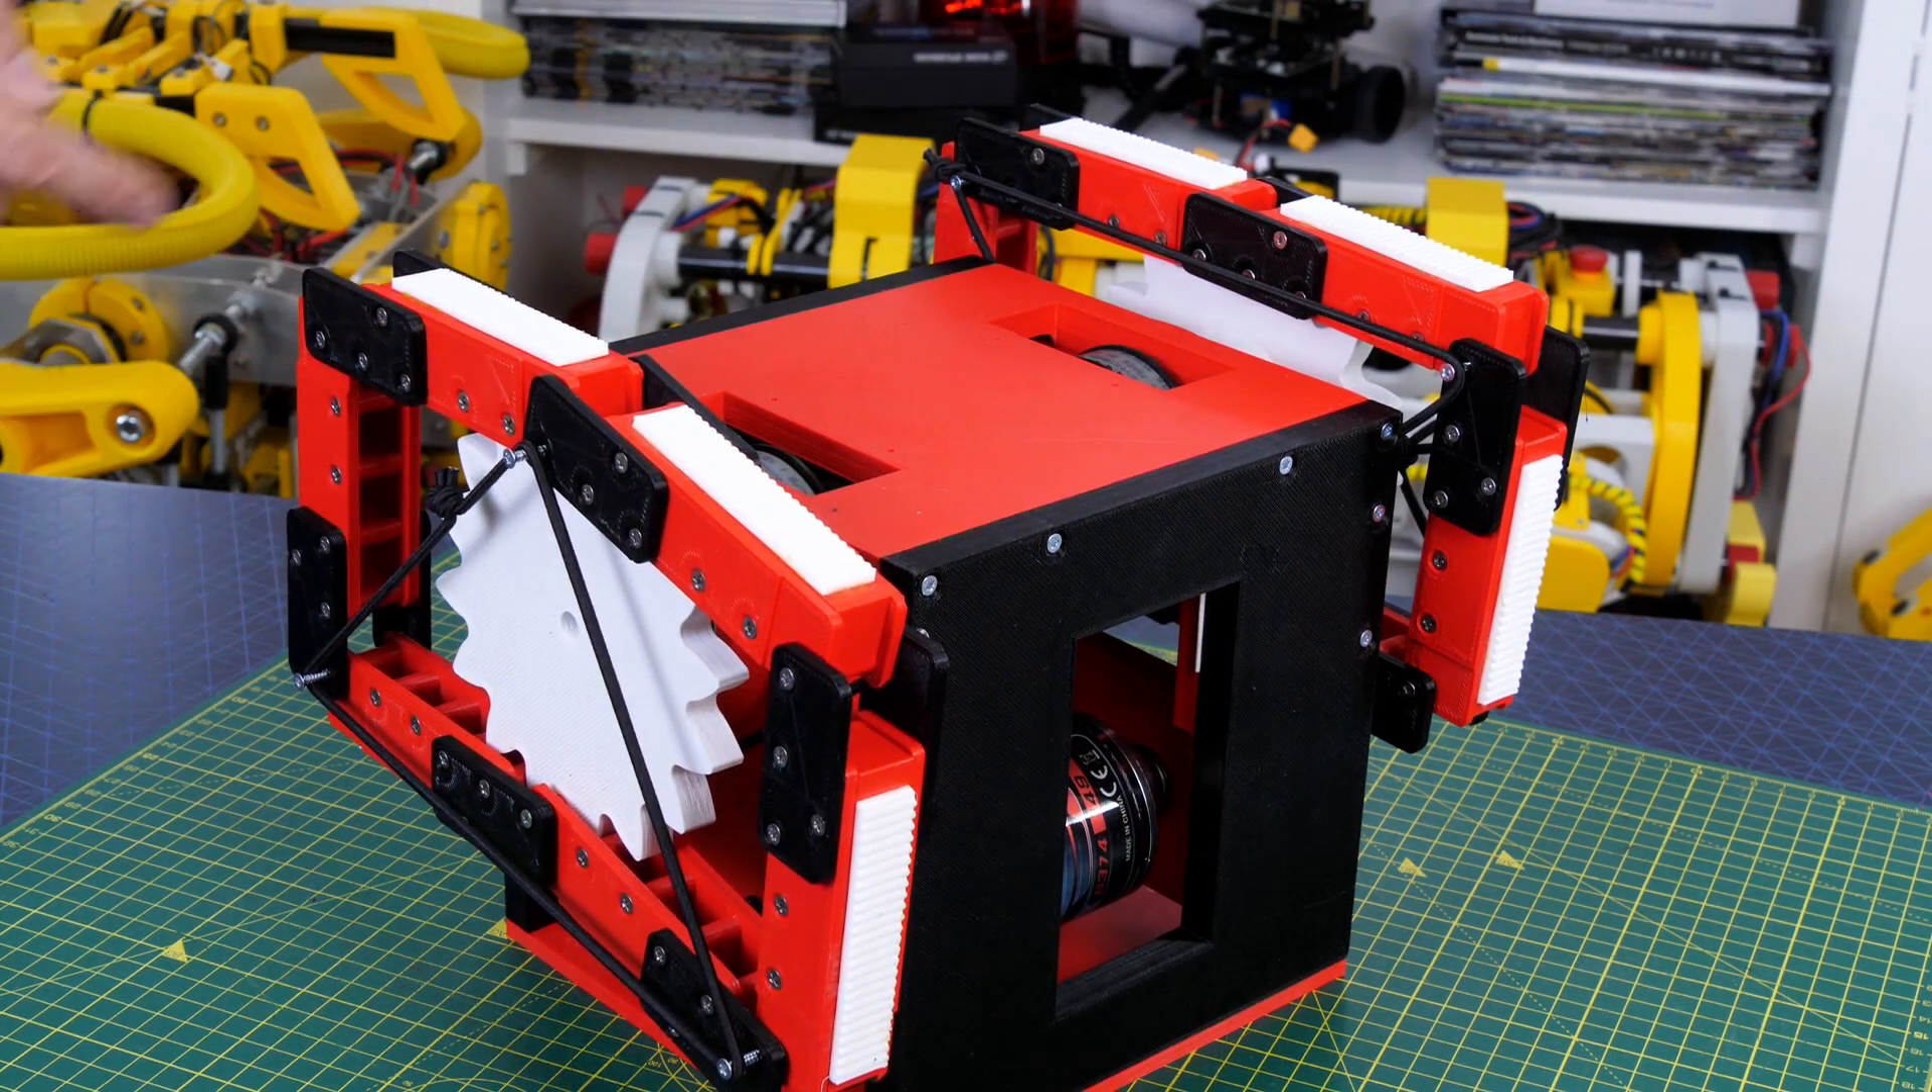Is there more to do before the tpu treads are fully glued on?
No.